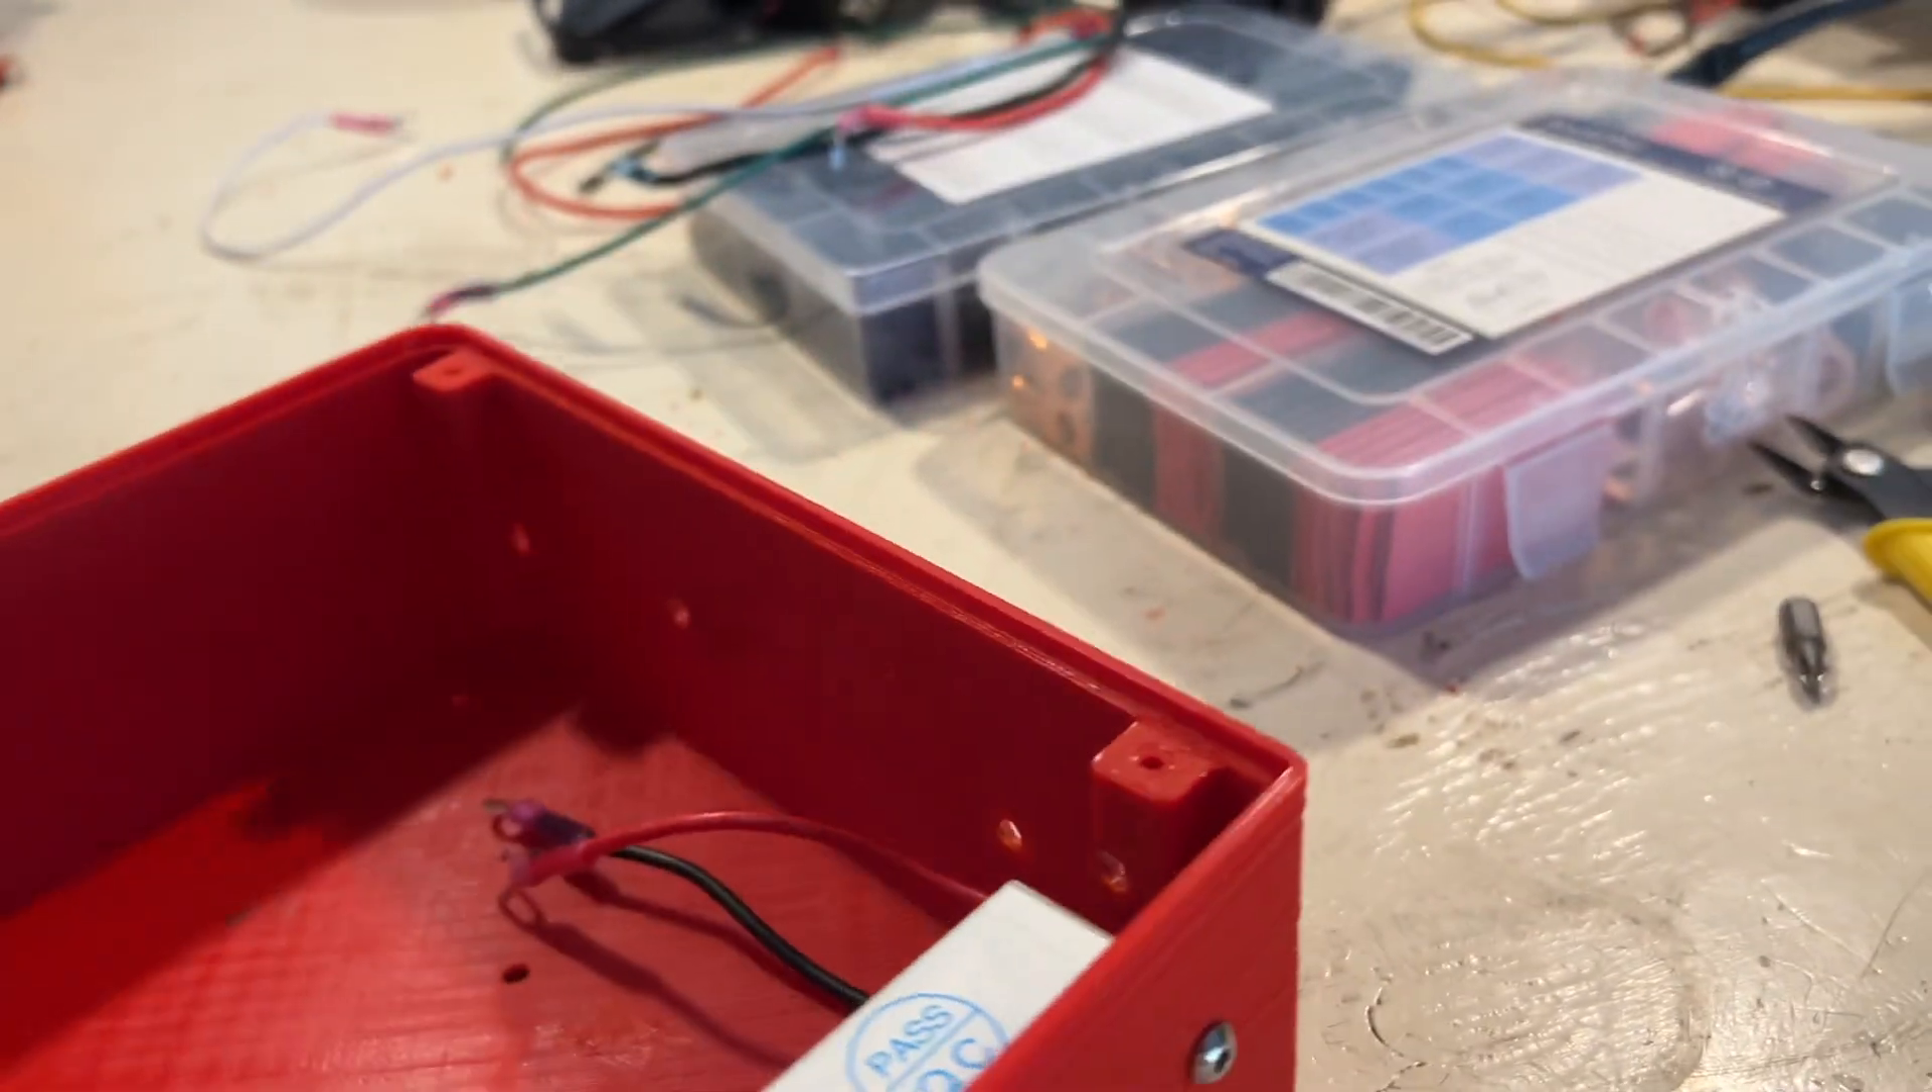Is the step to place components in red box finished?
No.